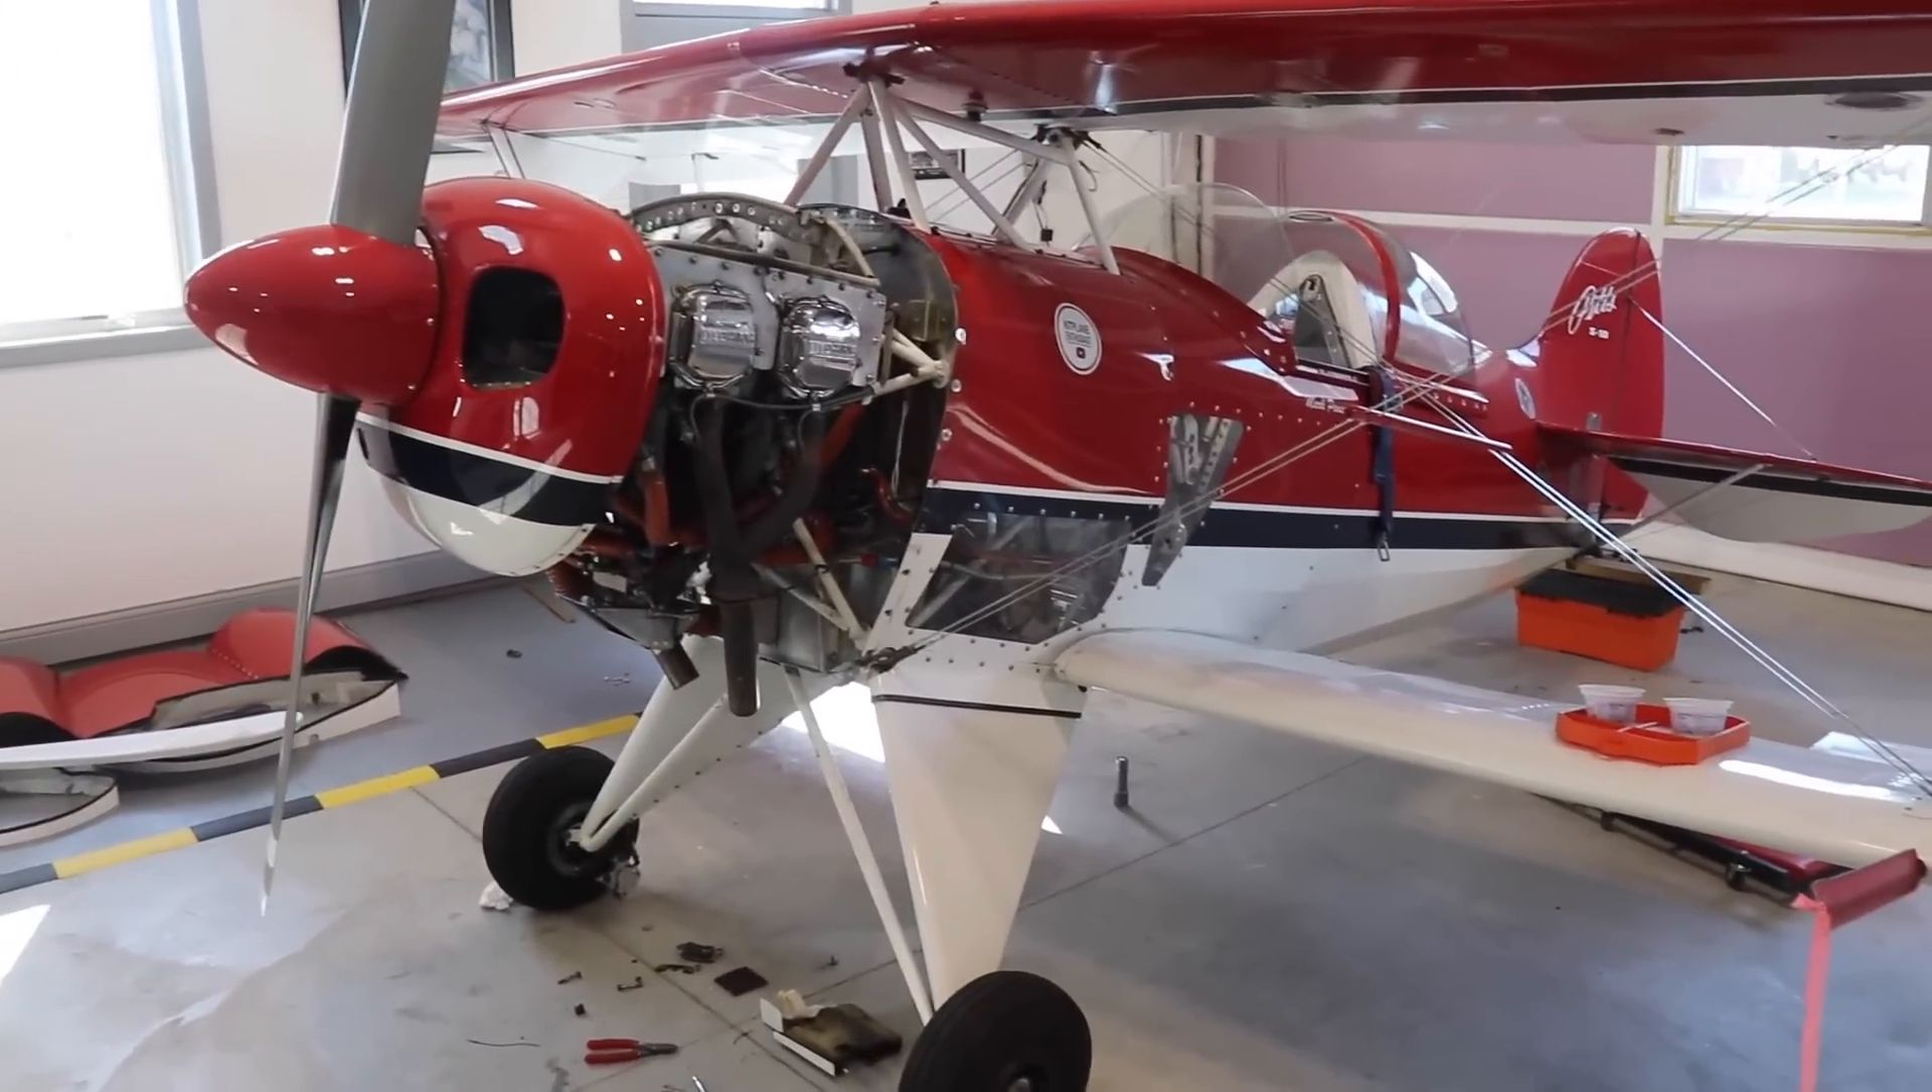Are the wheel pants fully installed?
No.